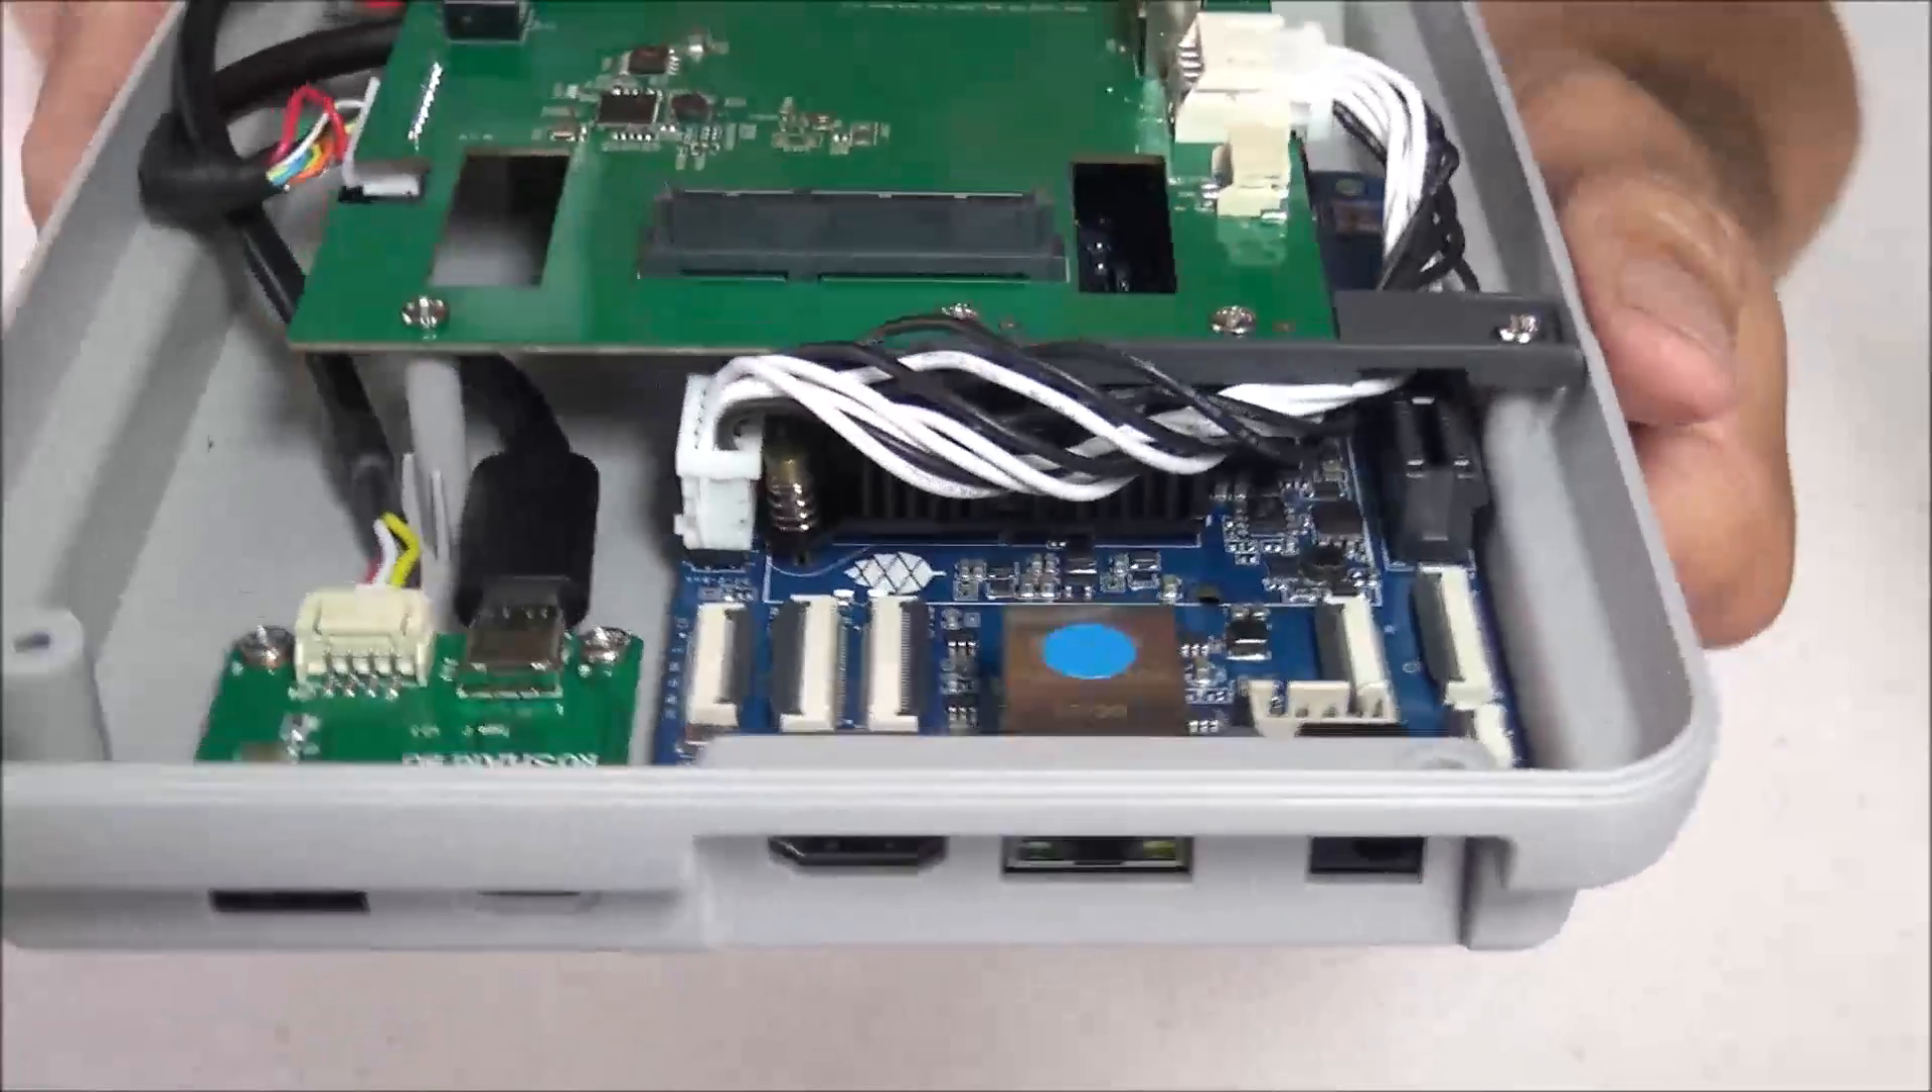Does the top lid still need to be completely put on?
Yes.